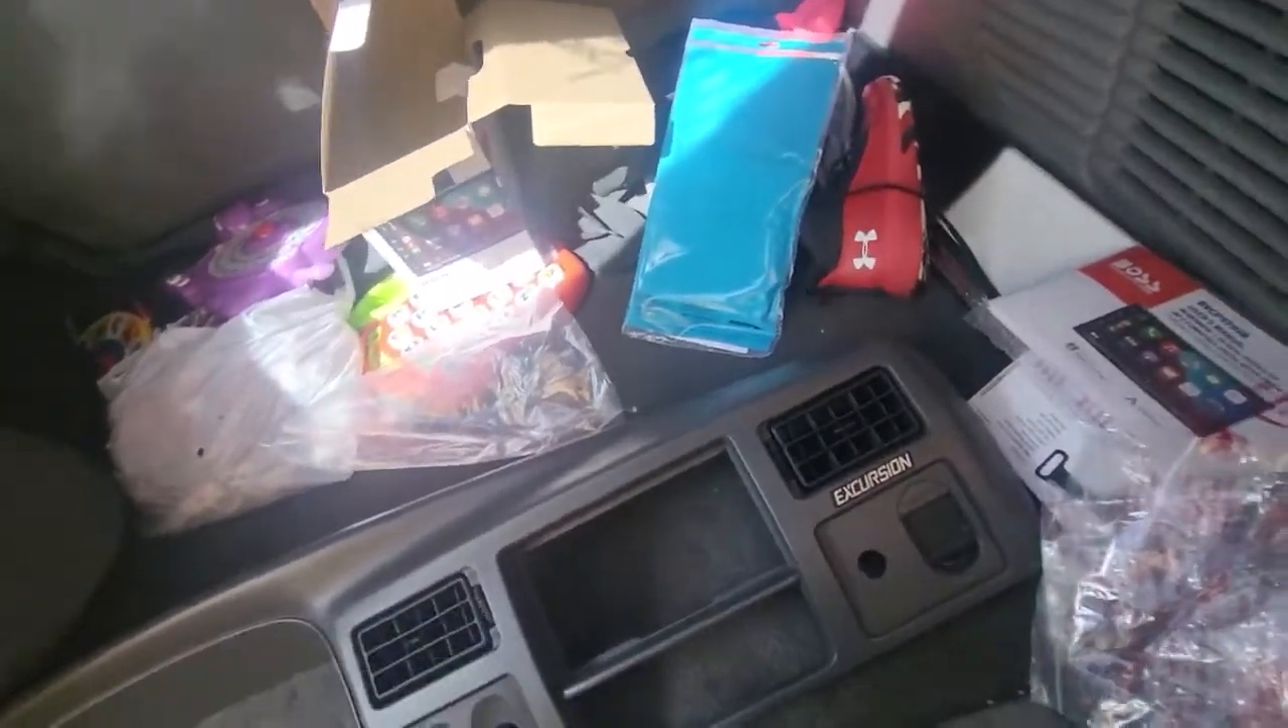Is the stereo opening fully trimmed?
No.